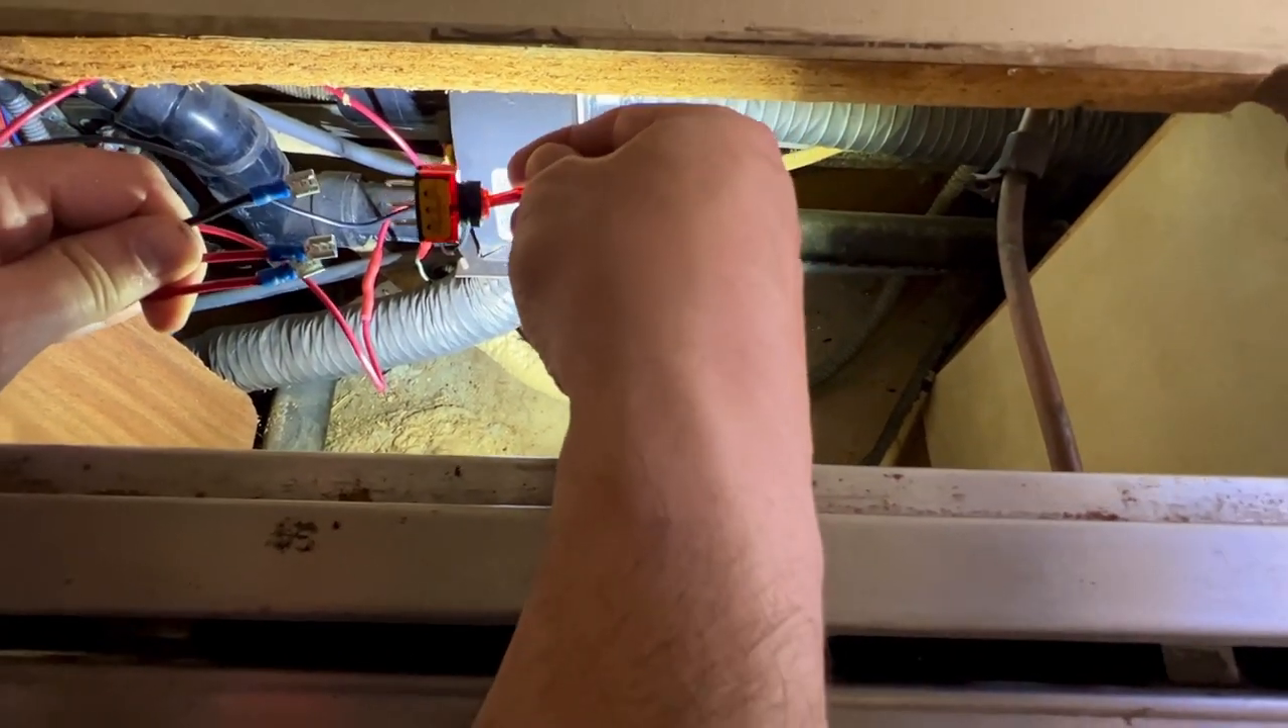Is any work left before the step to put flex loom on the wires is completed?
Yes.